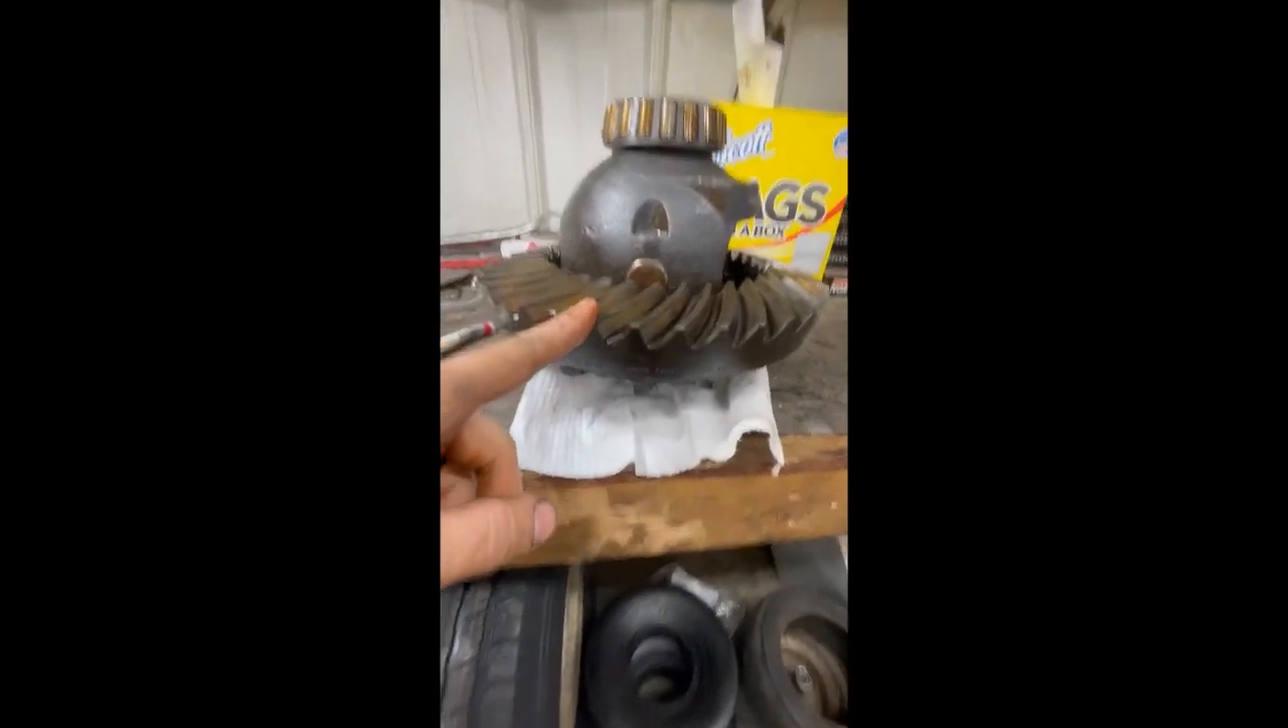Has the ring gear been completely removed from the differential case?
No.